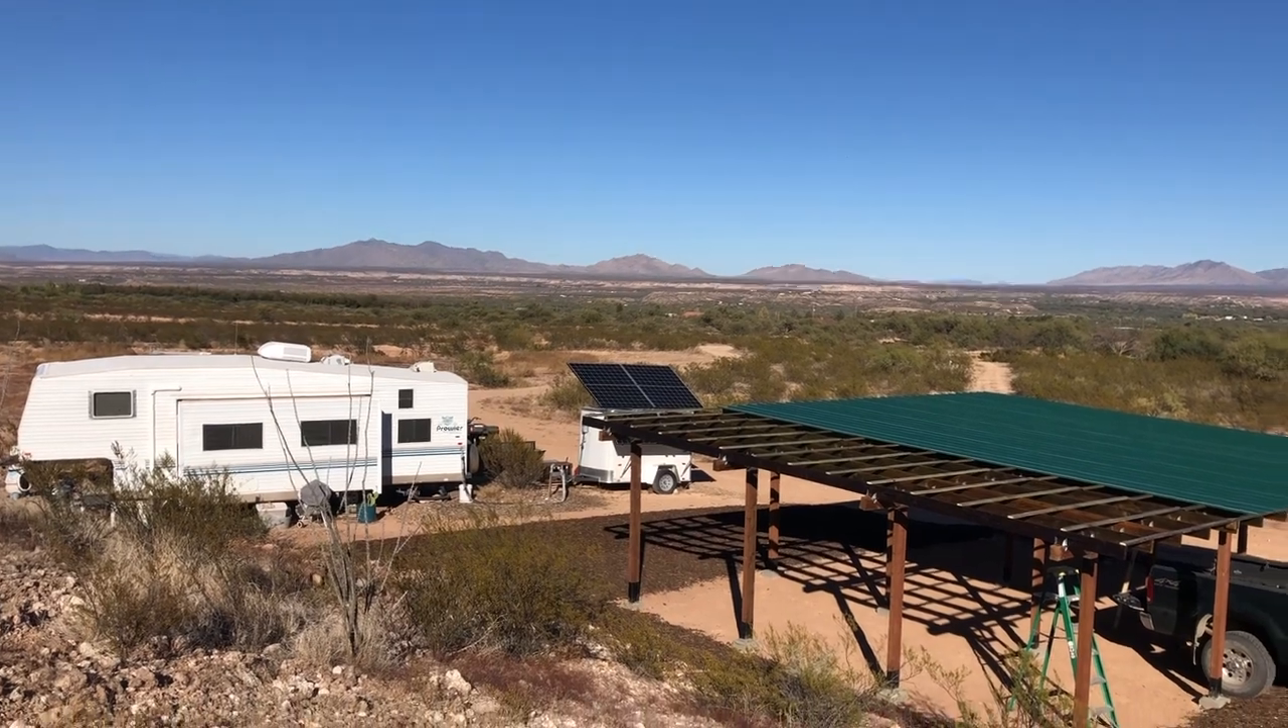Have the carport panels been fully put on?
No.